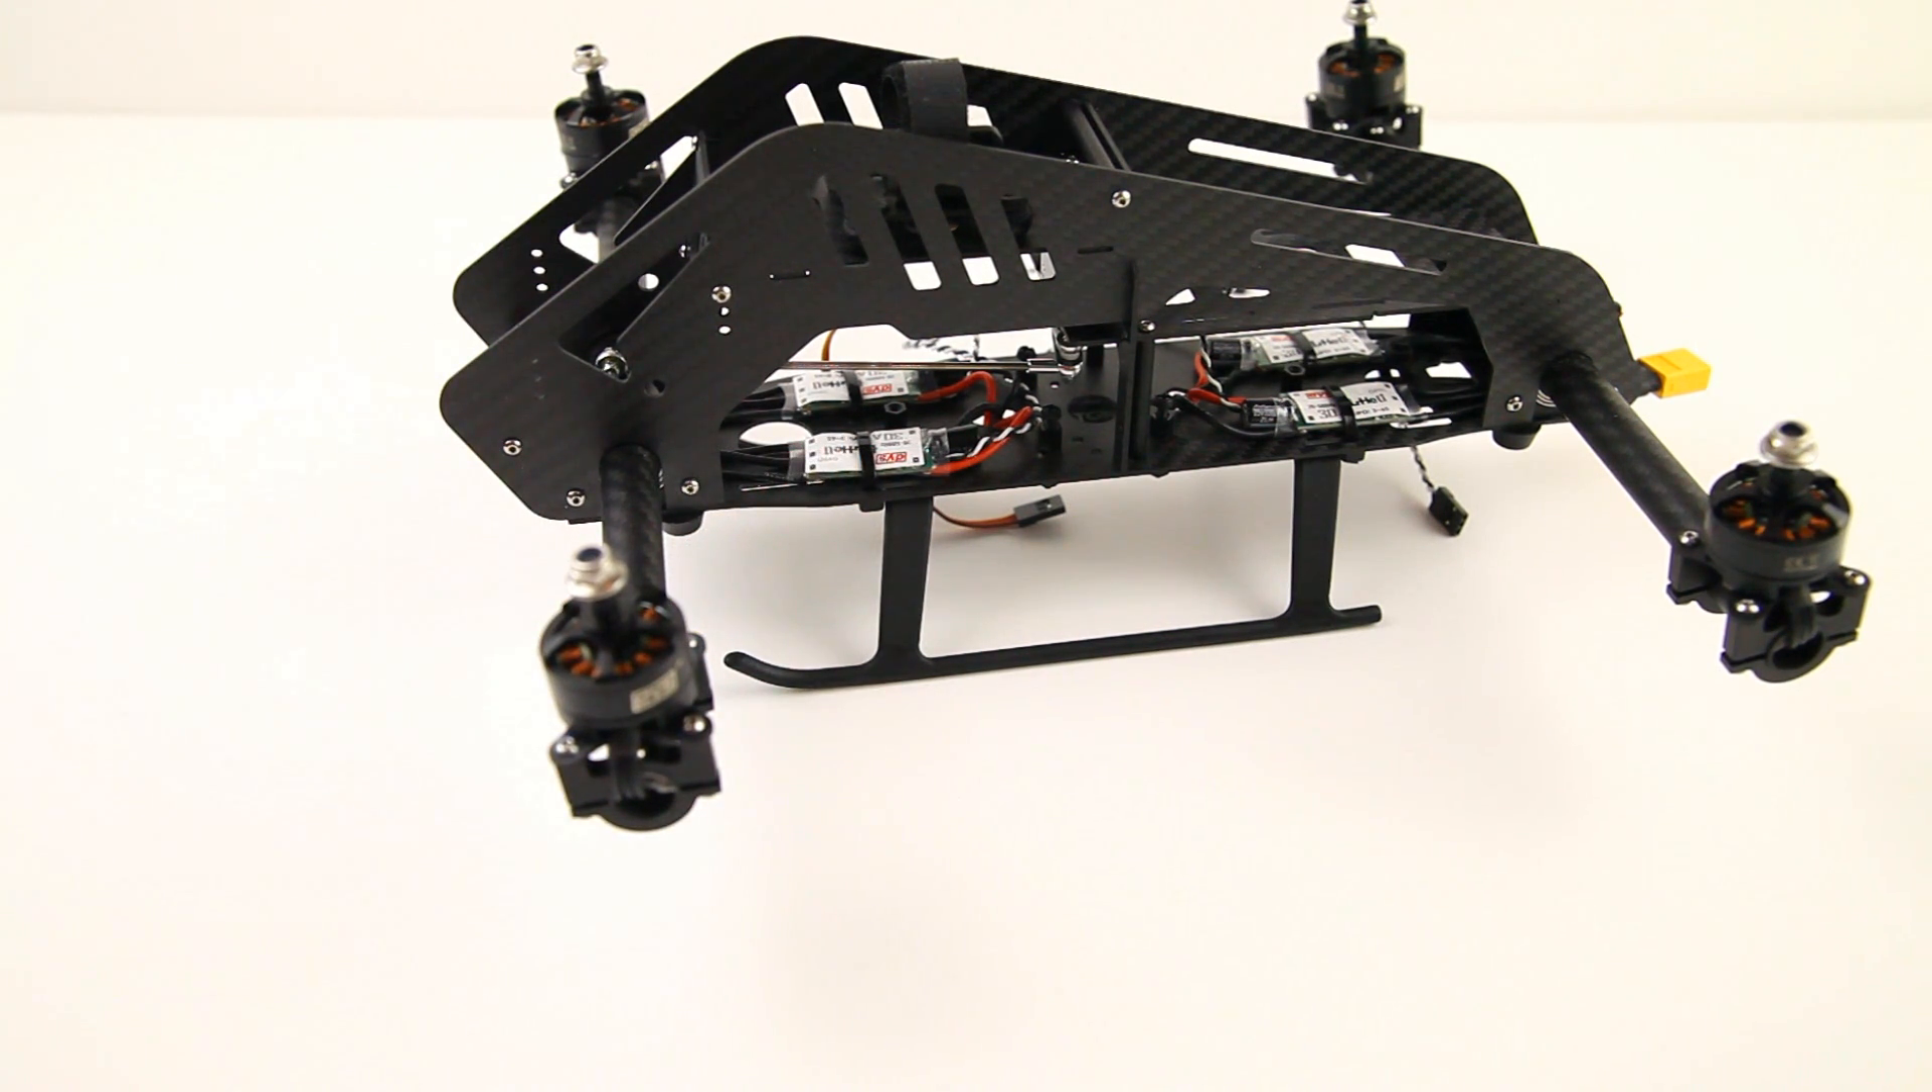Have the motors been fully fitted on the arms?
Yes.